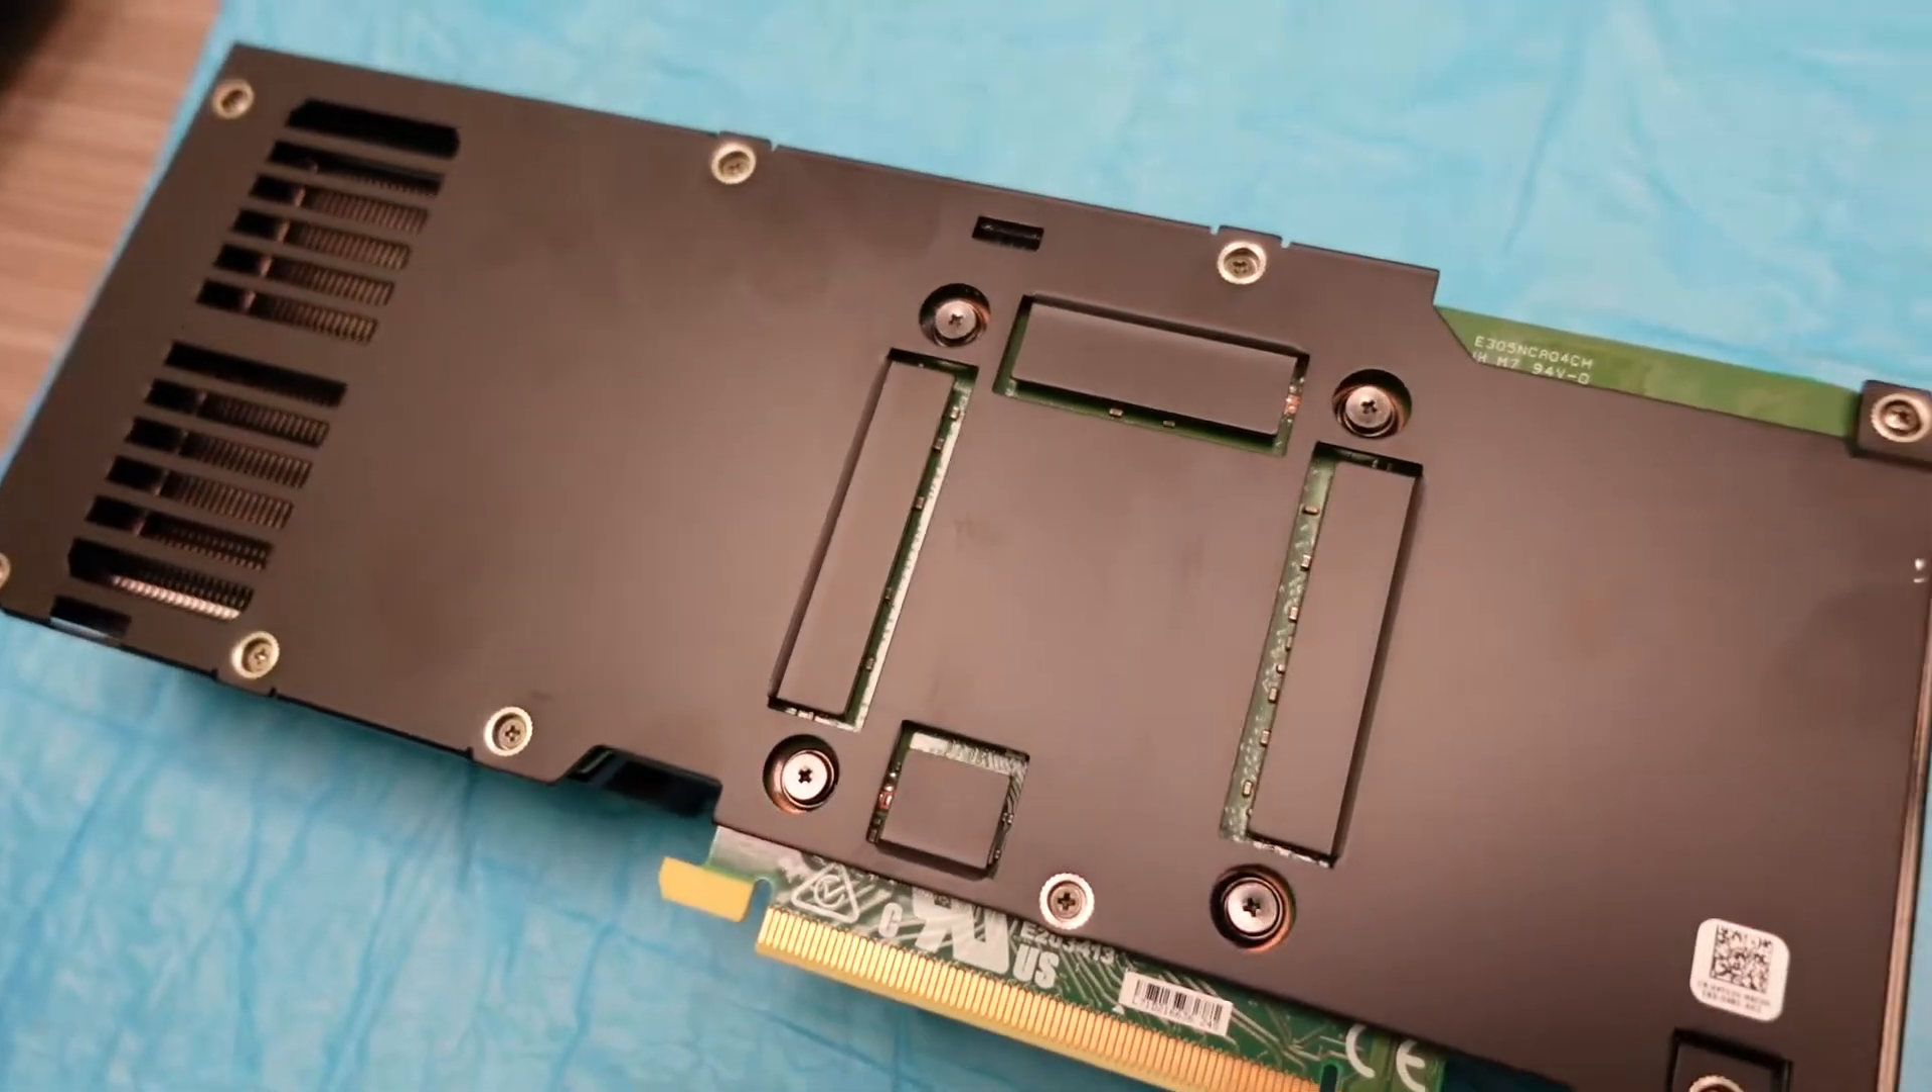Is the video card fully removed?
Yes.